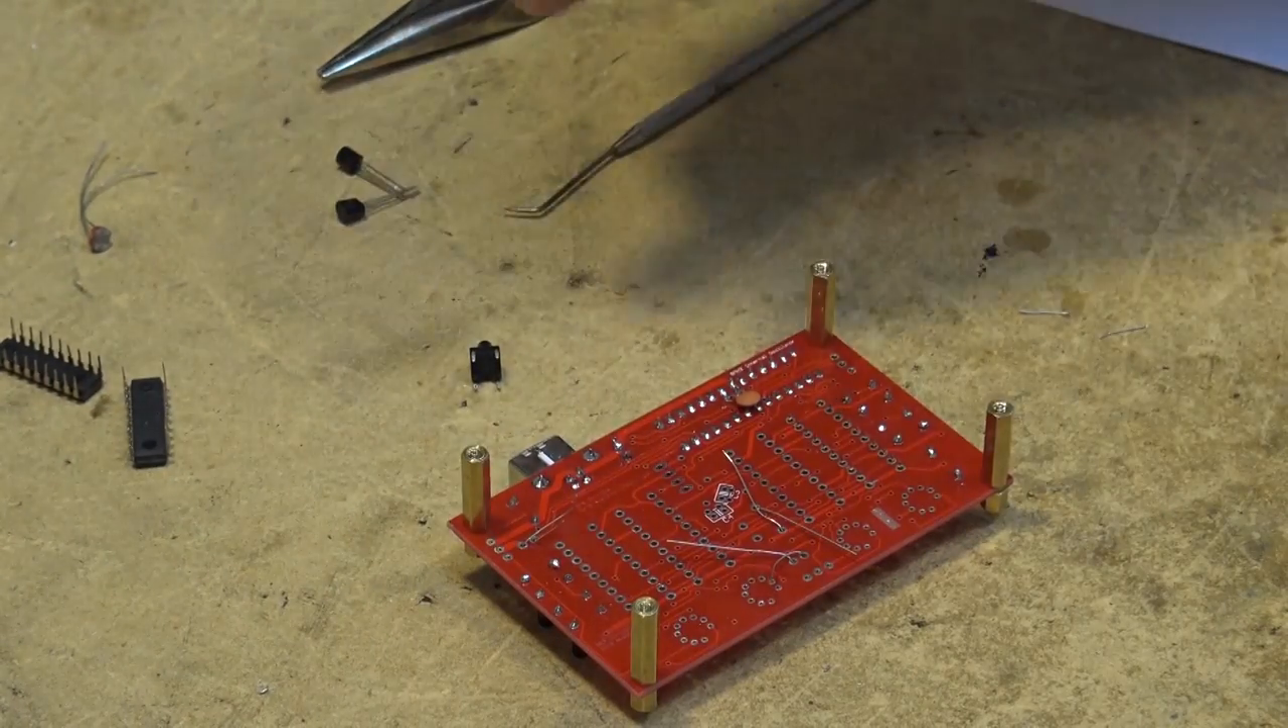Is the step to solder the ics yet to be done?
Yes.